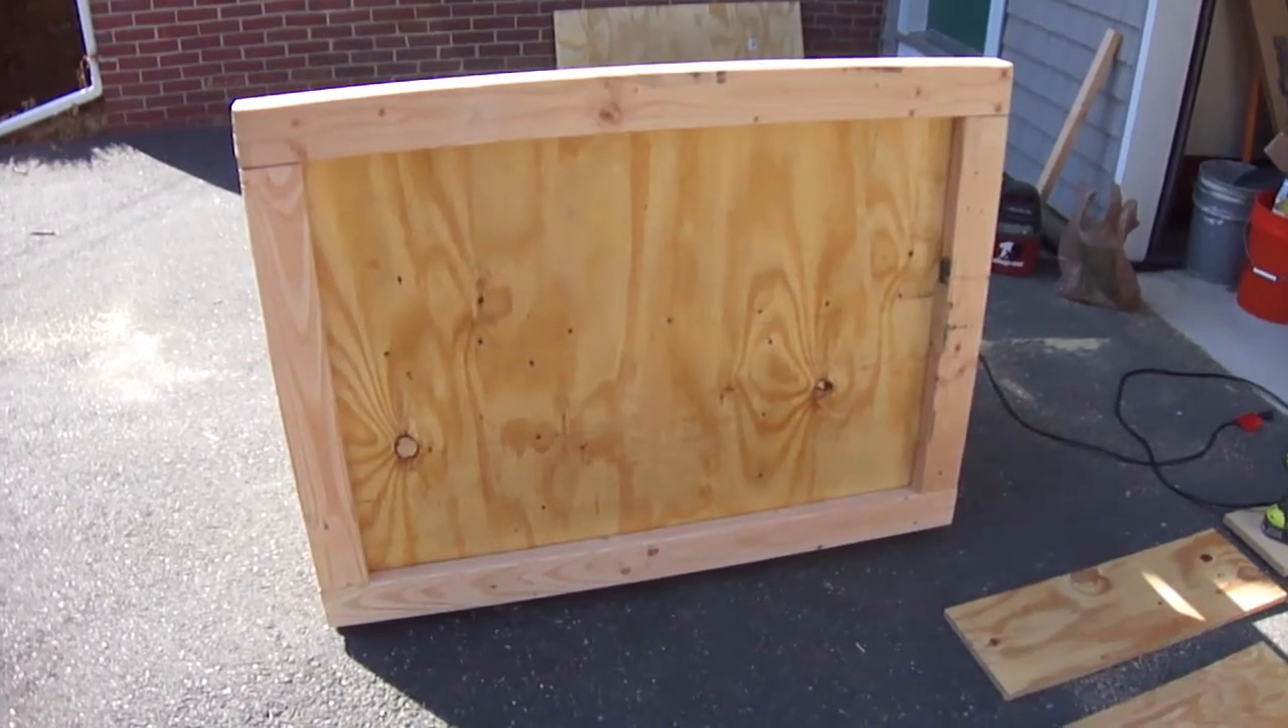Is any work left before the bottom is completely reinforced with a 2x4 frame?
No.